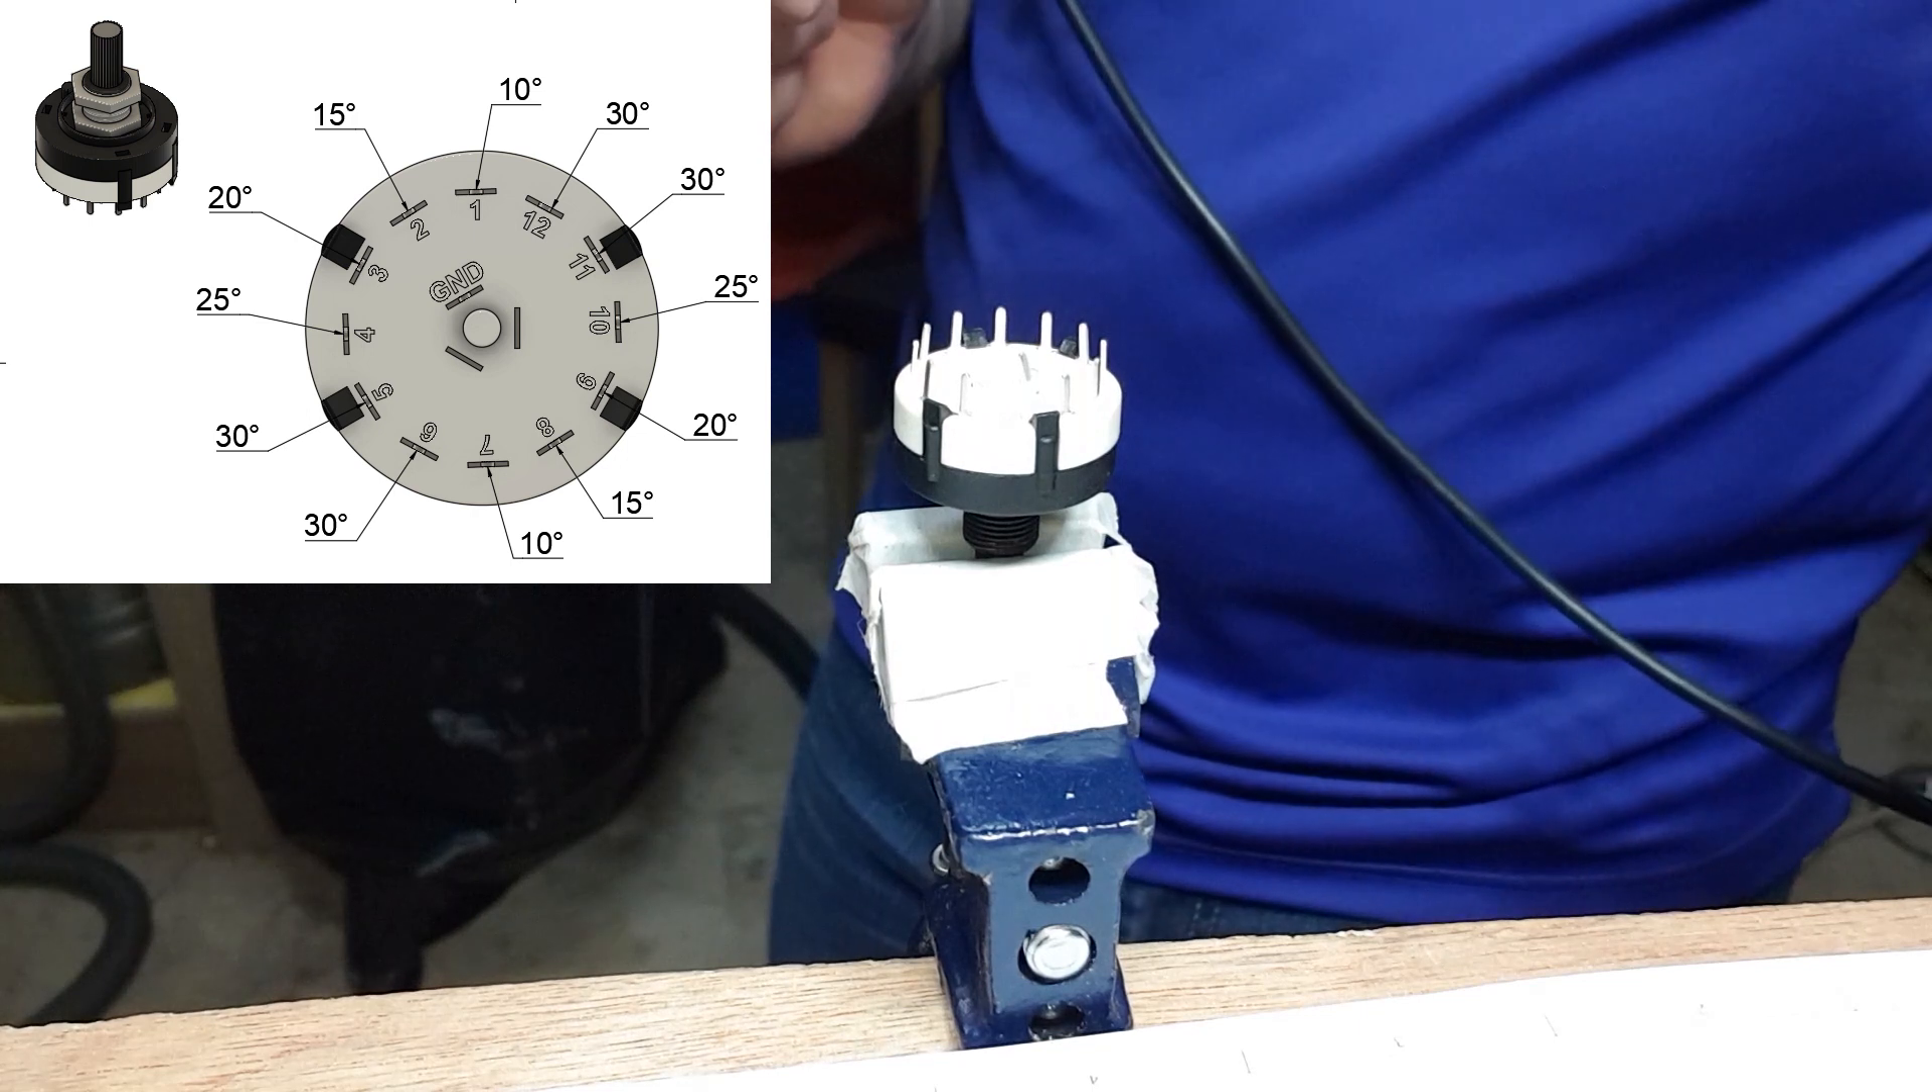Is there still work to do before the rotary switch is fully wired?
Yes.